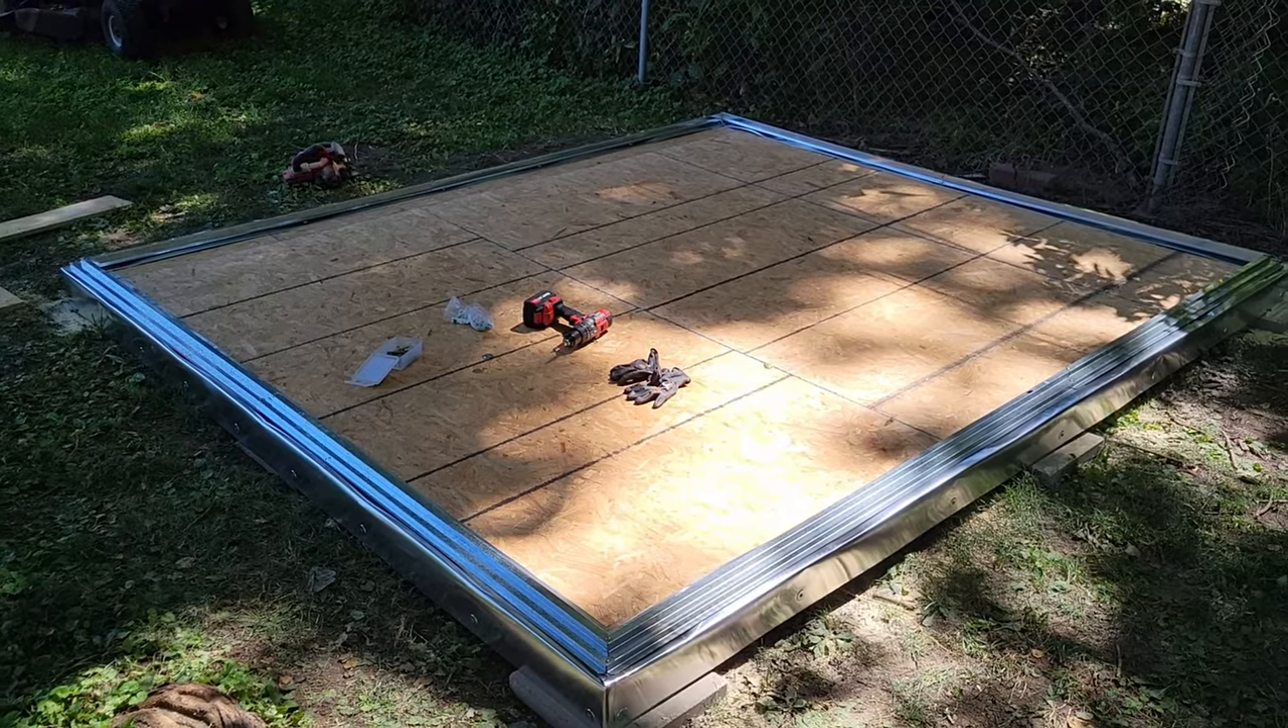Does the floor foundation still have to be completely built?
No.